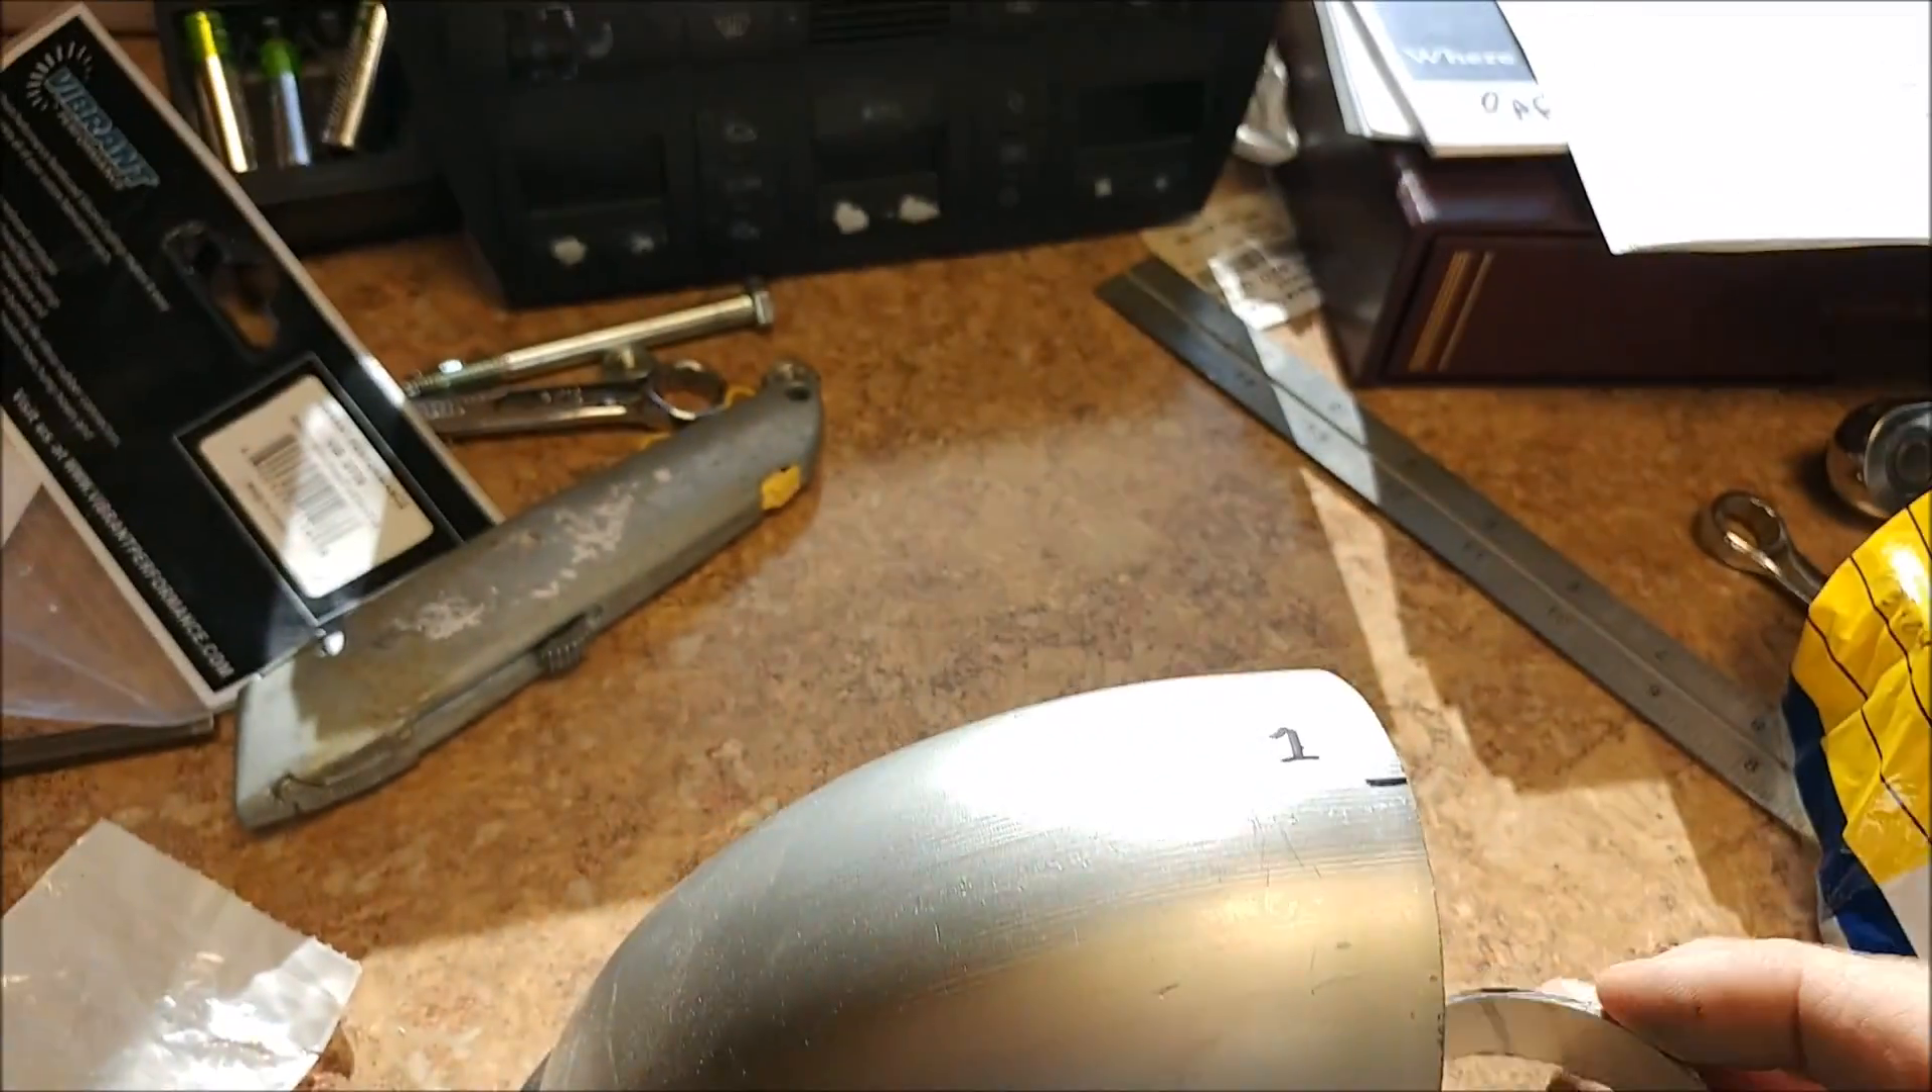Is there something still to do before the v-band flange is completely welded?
Yes.